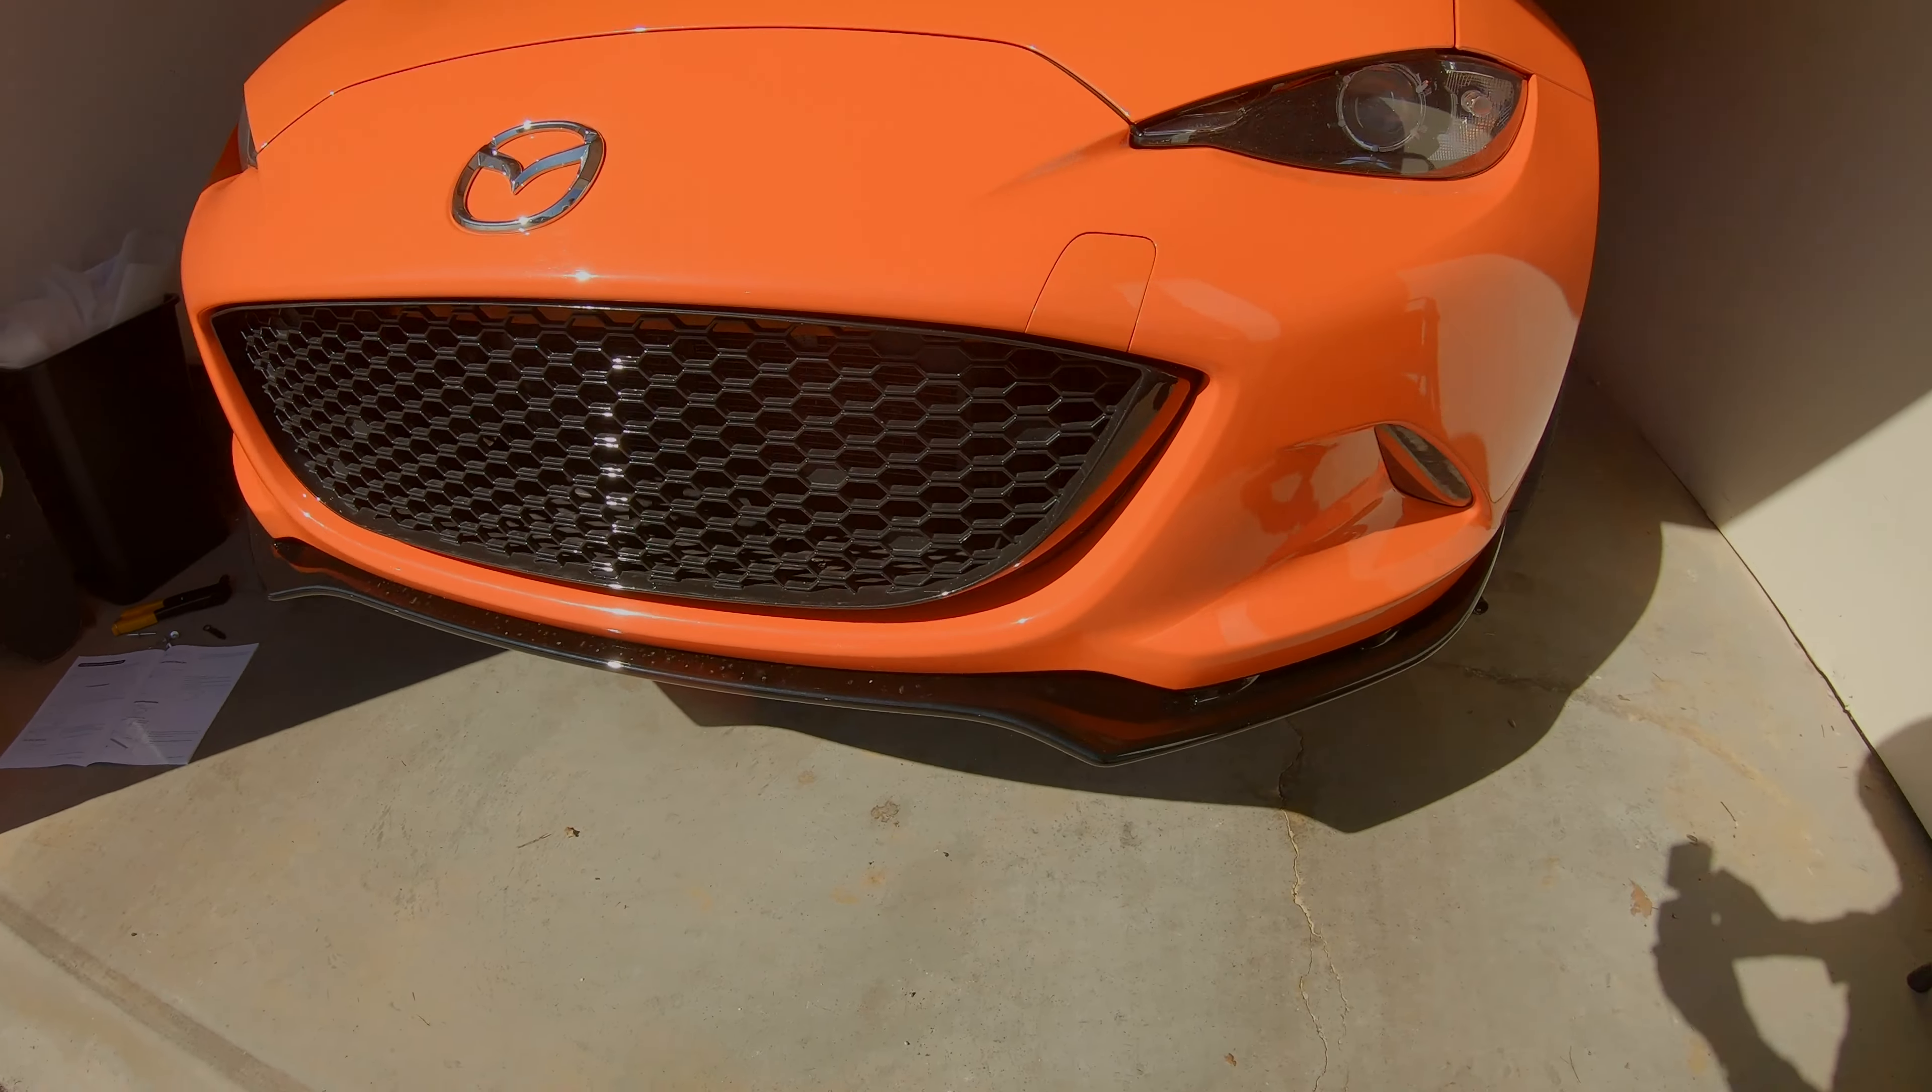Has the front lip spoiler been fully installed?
Yes.